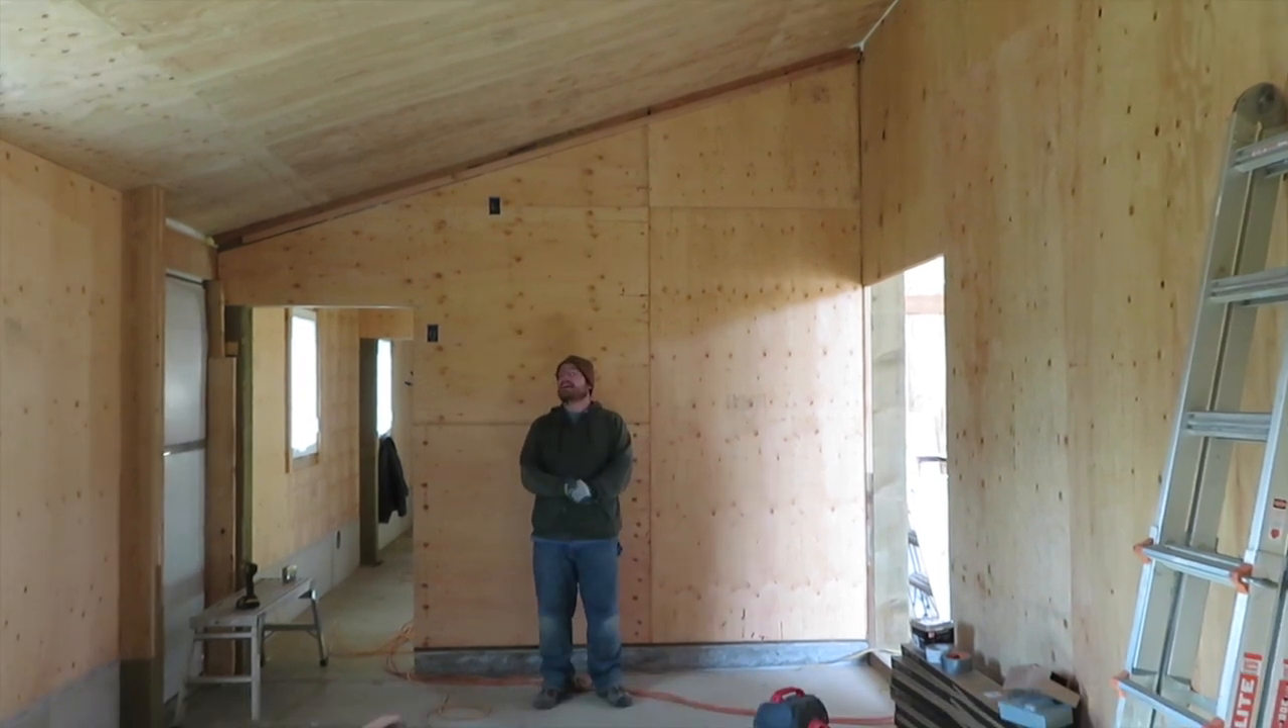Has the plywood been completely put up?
Yes.